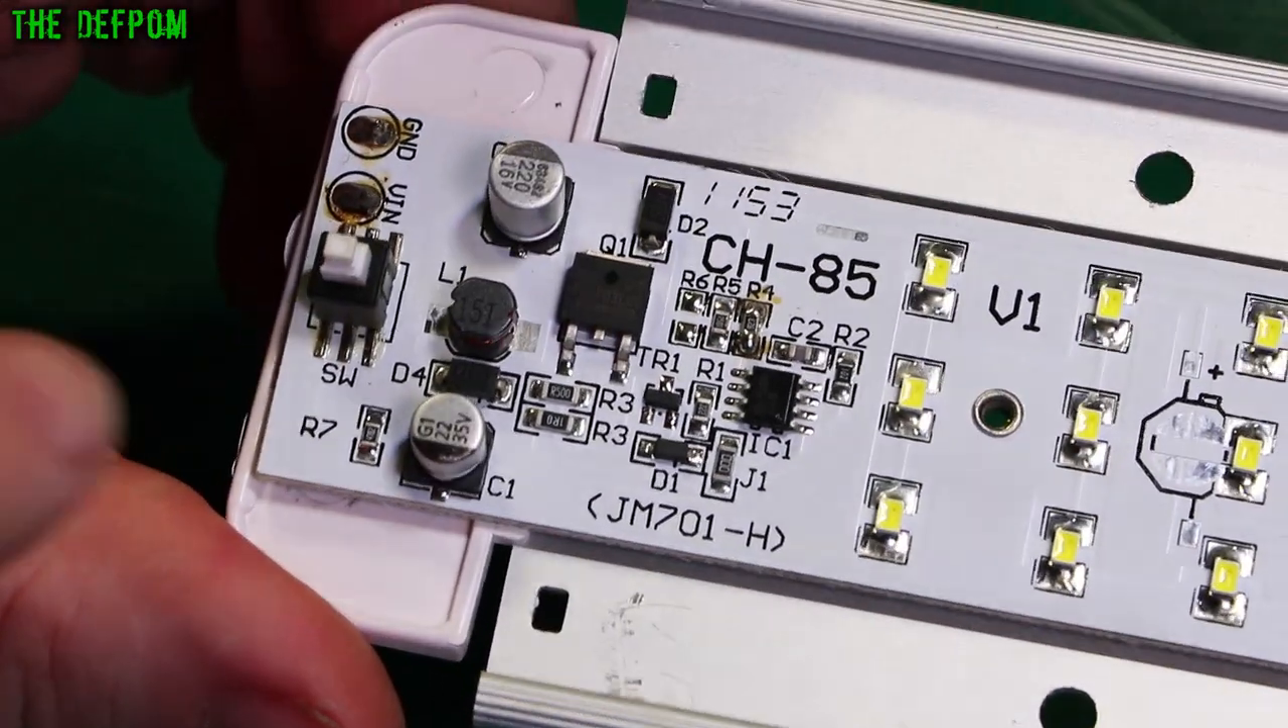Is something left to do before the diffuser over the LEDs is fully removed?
No.